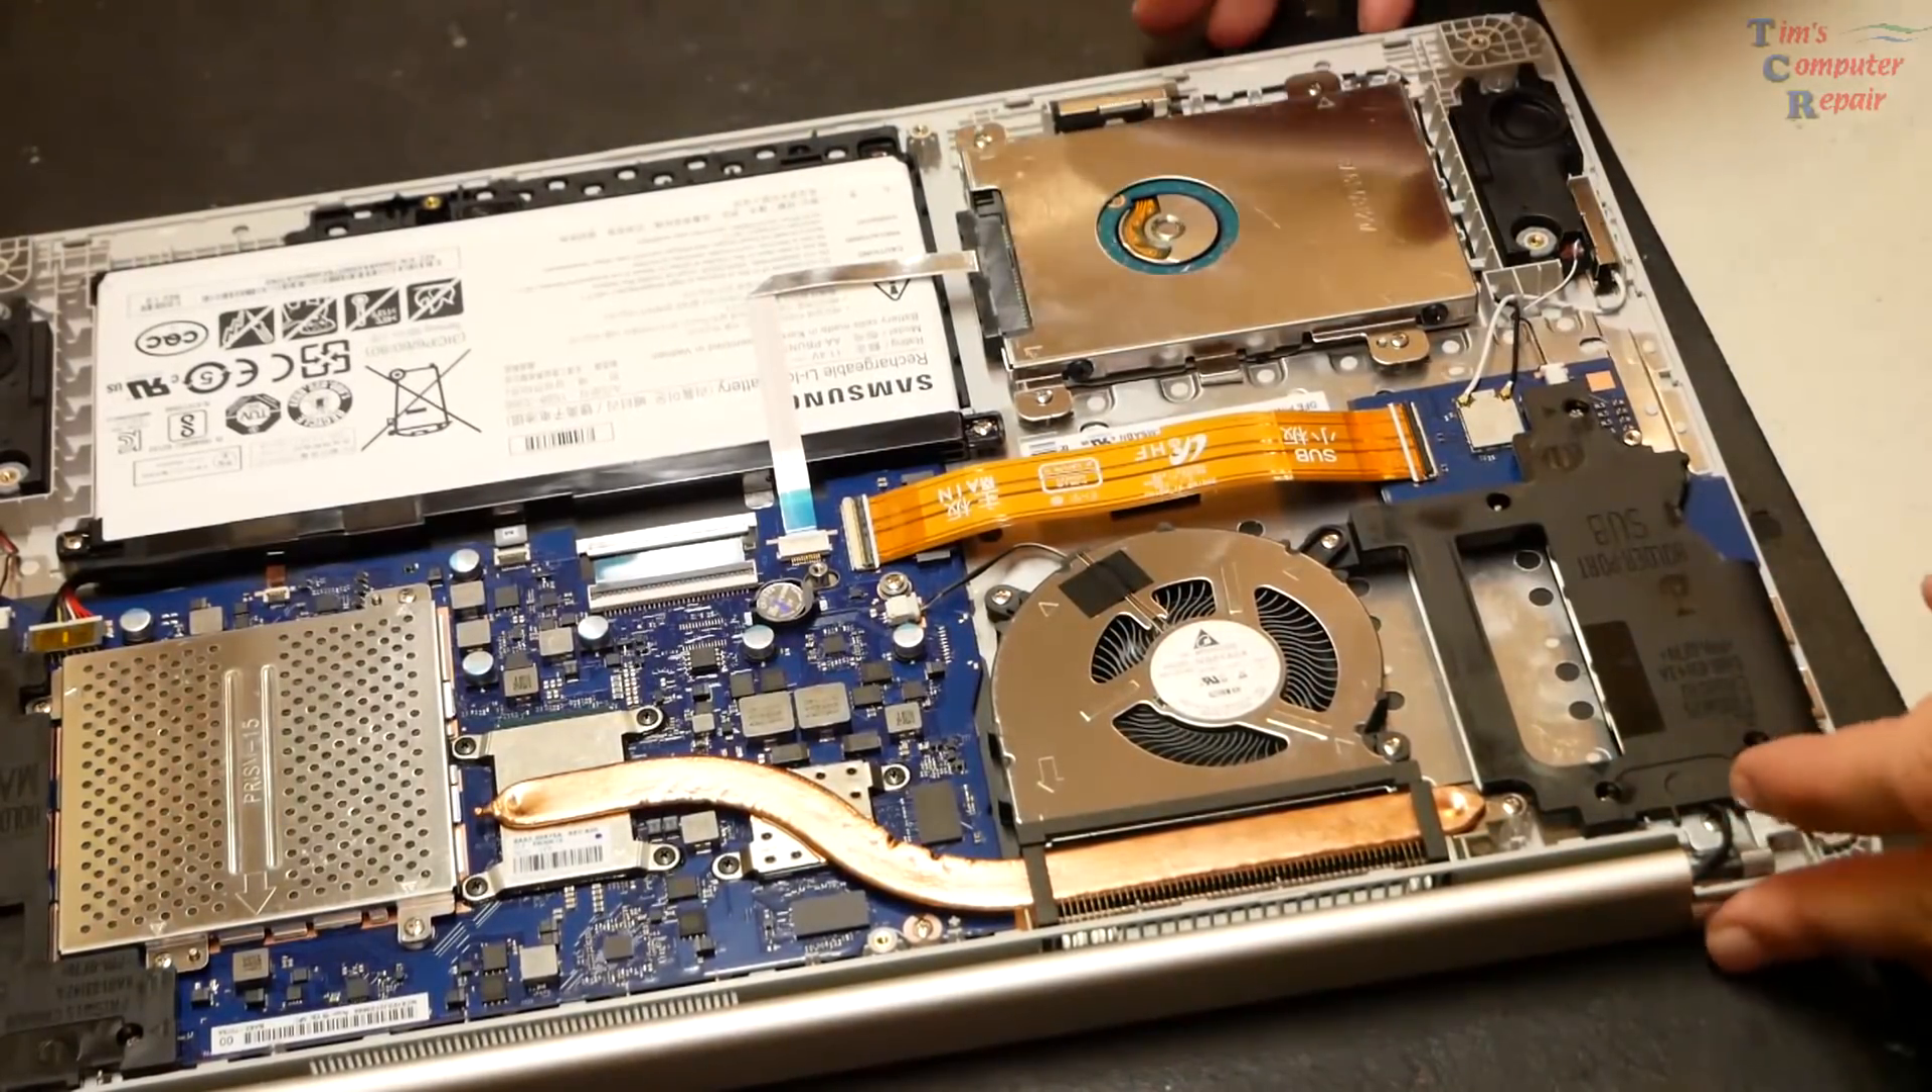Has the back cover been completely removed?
Yes.